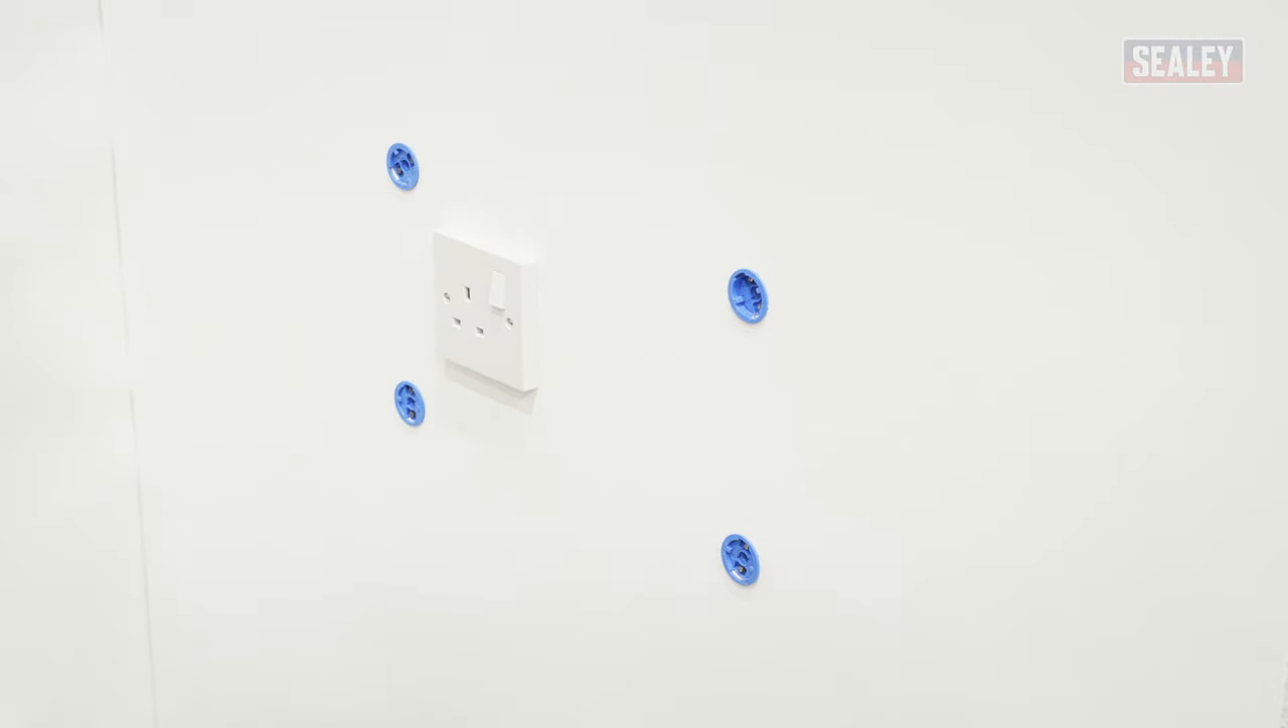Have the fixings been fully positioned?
Yes.